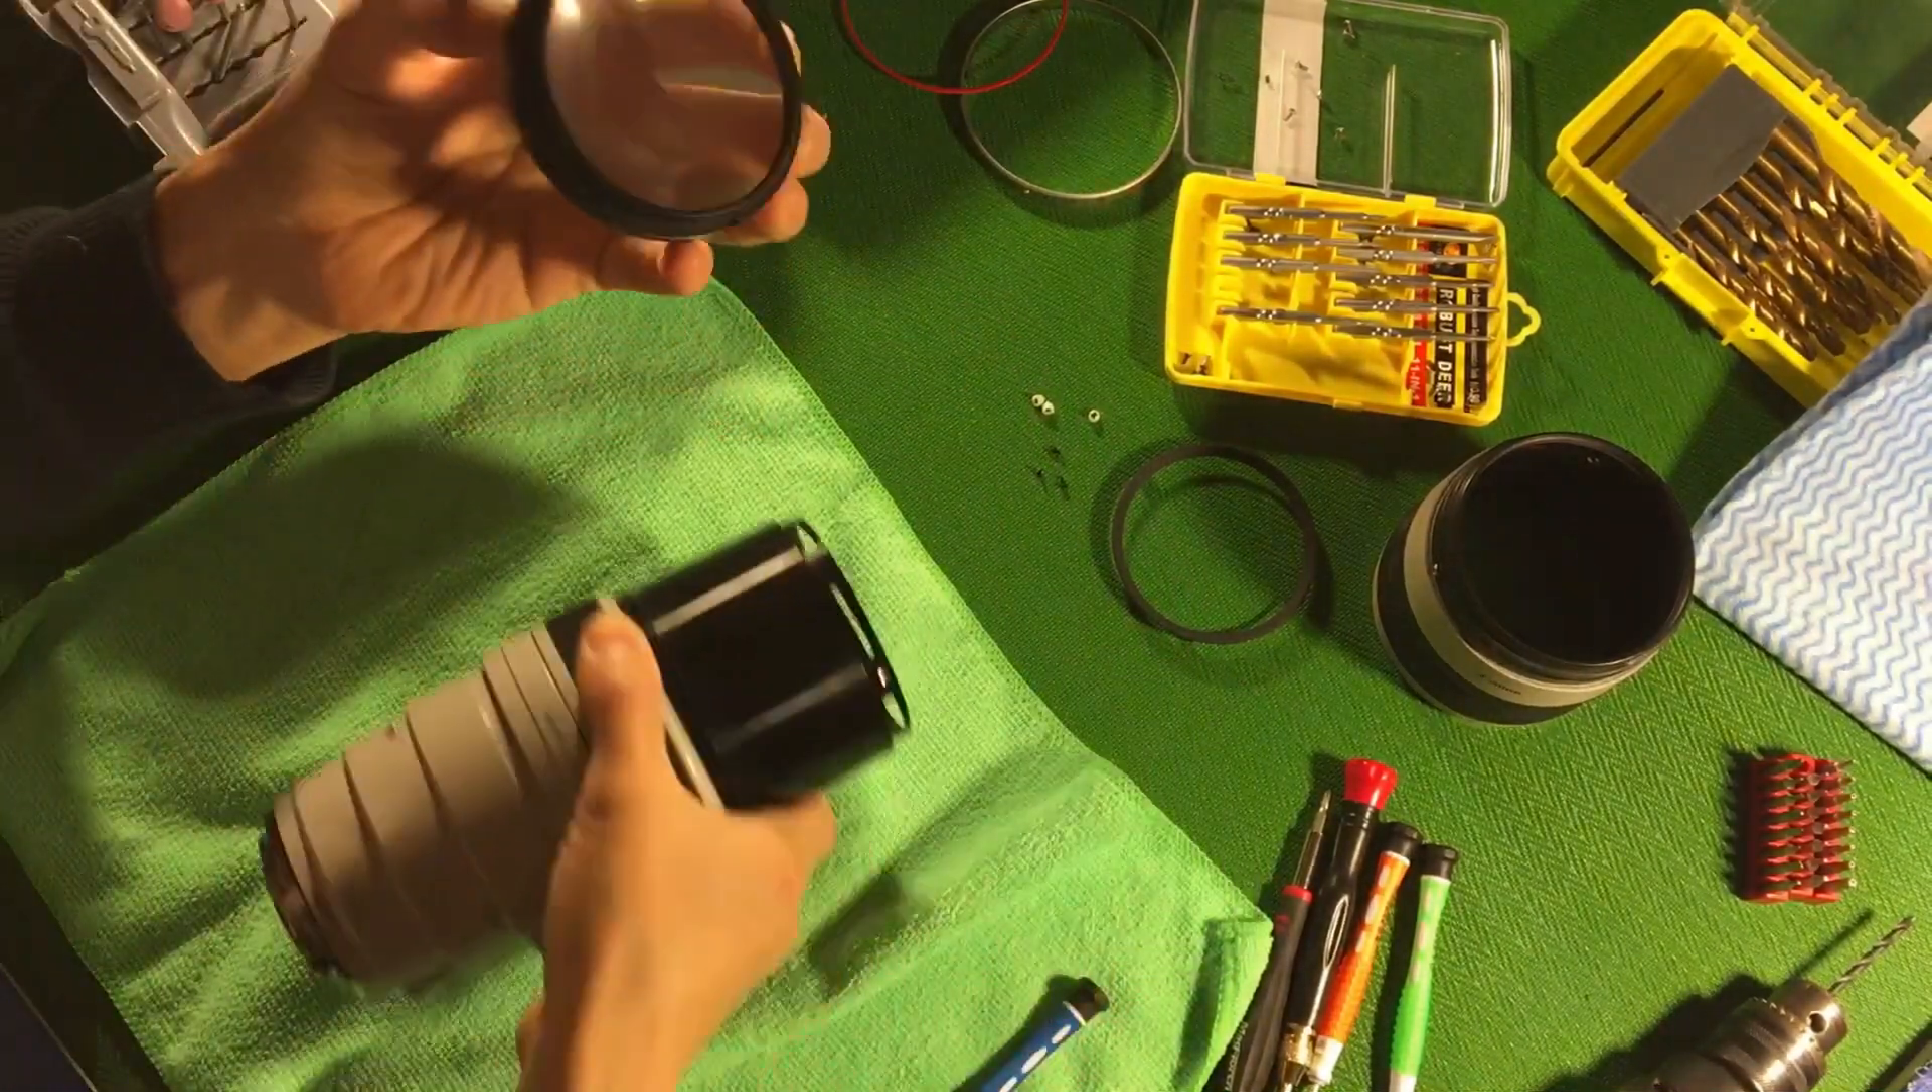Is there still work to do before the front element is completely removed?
No.